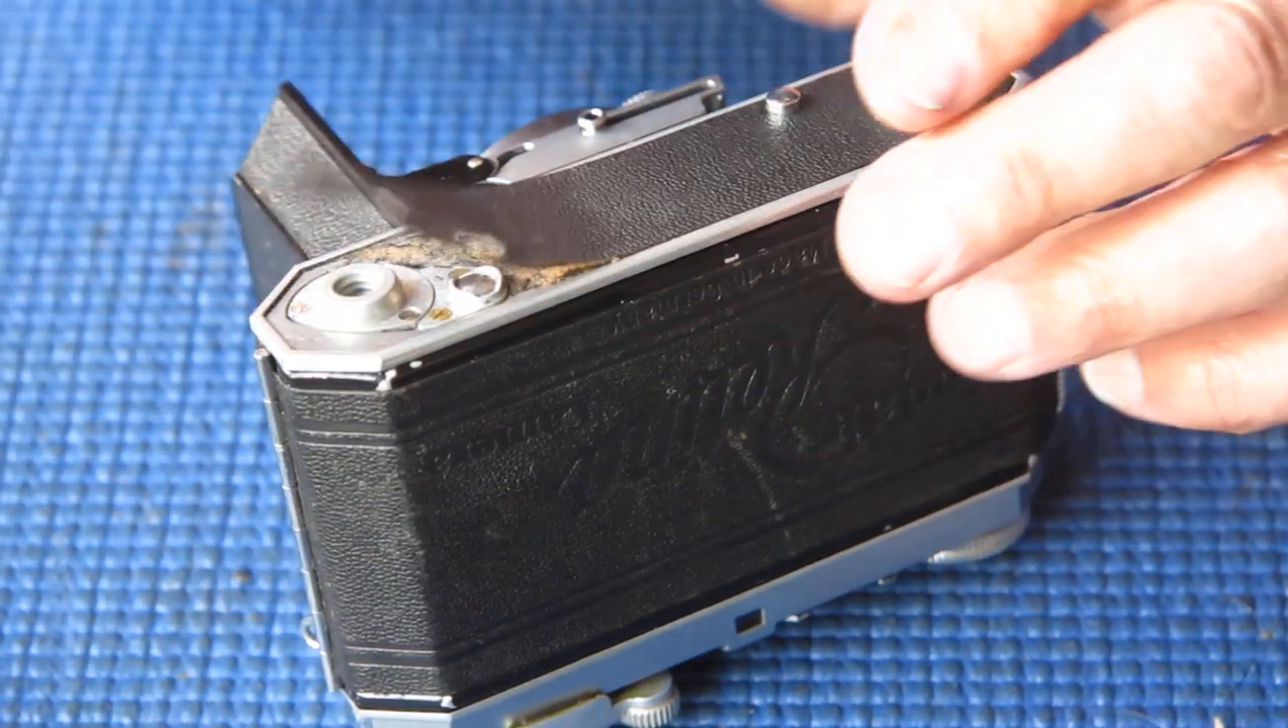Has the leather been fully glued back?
No.